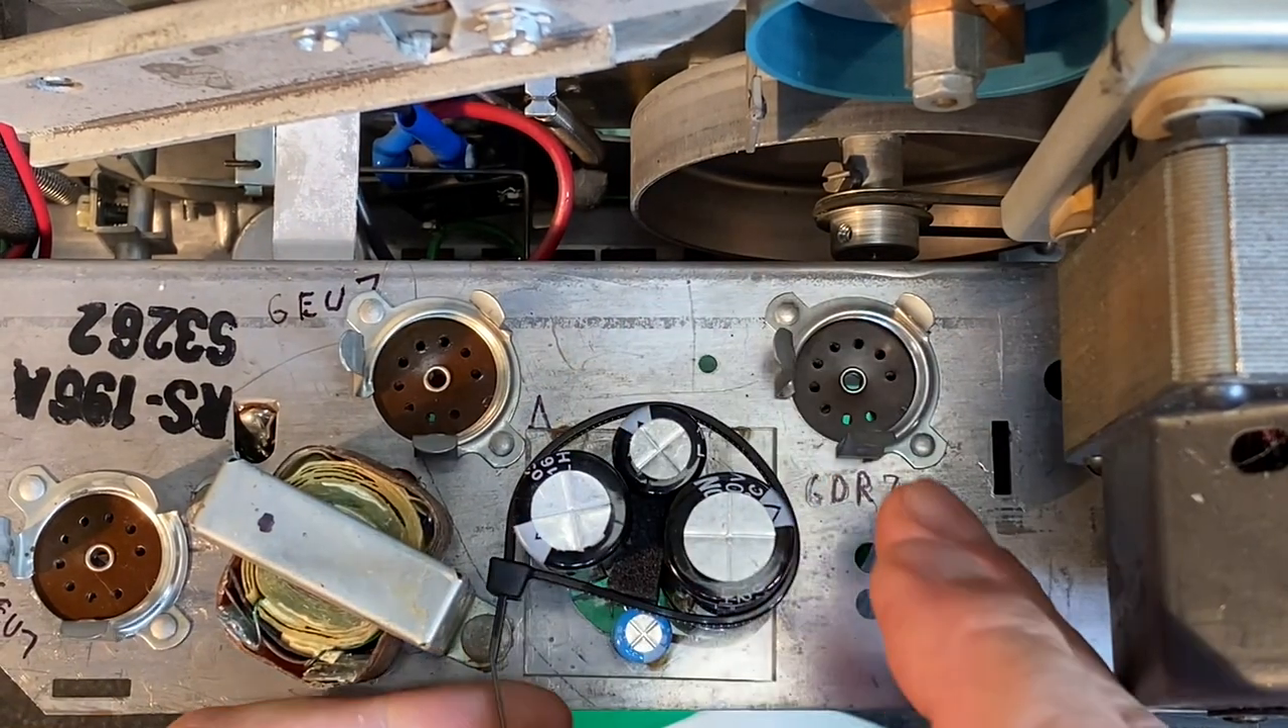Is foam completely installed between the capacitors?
Yes.